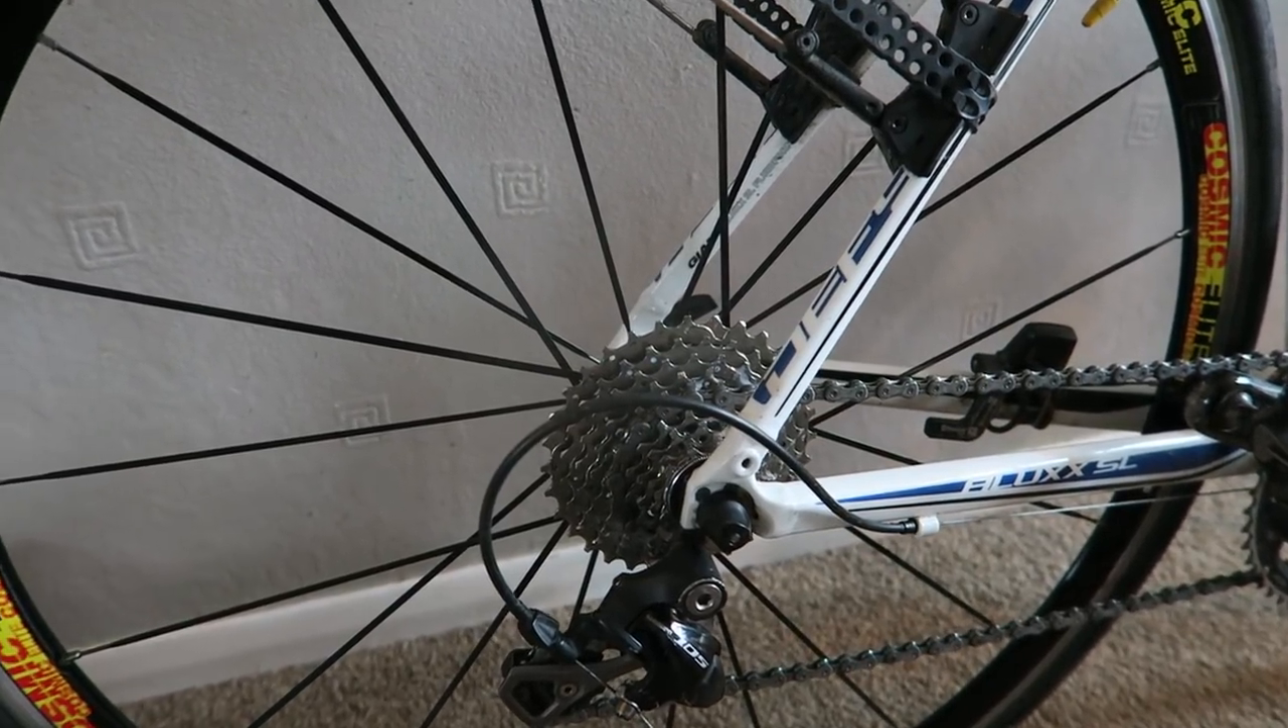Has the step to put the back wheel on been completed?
Yes.